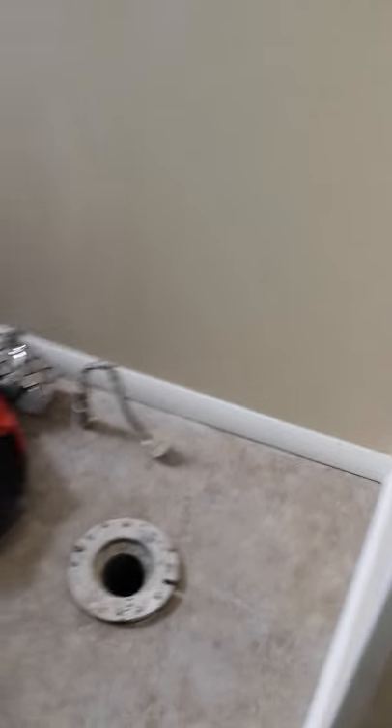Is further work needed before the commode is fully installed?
Yes.